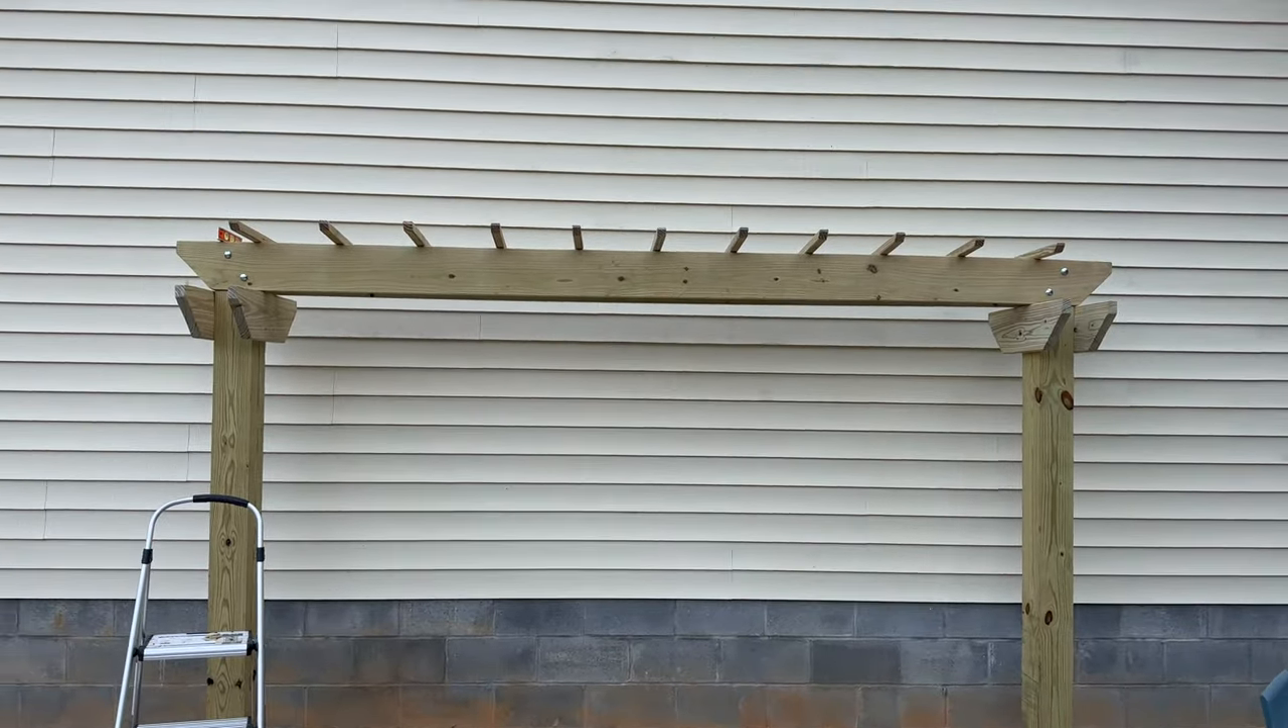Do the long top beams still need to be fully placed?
No.